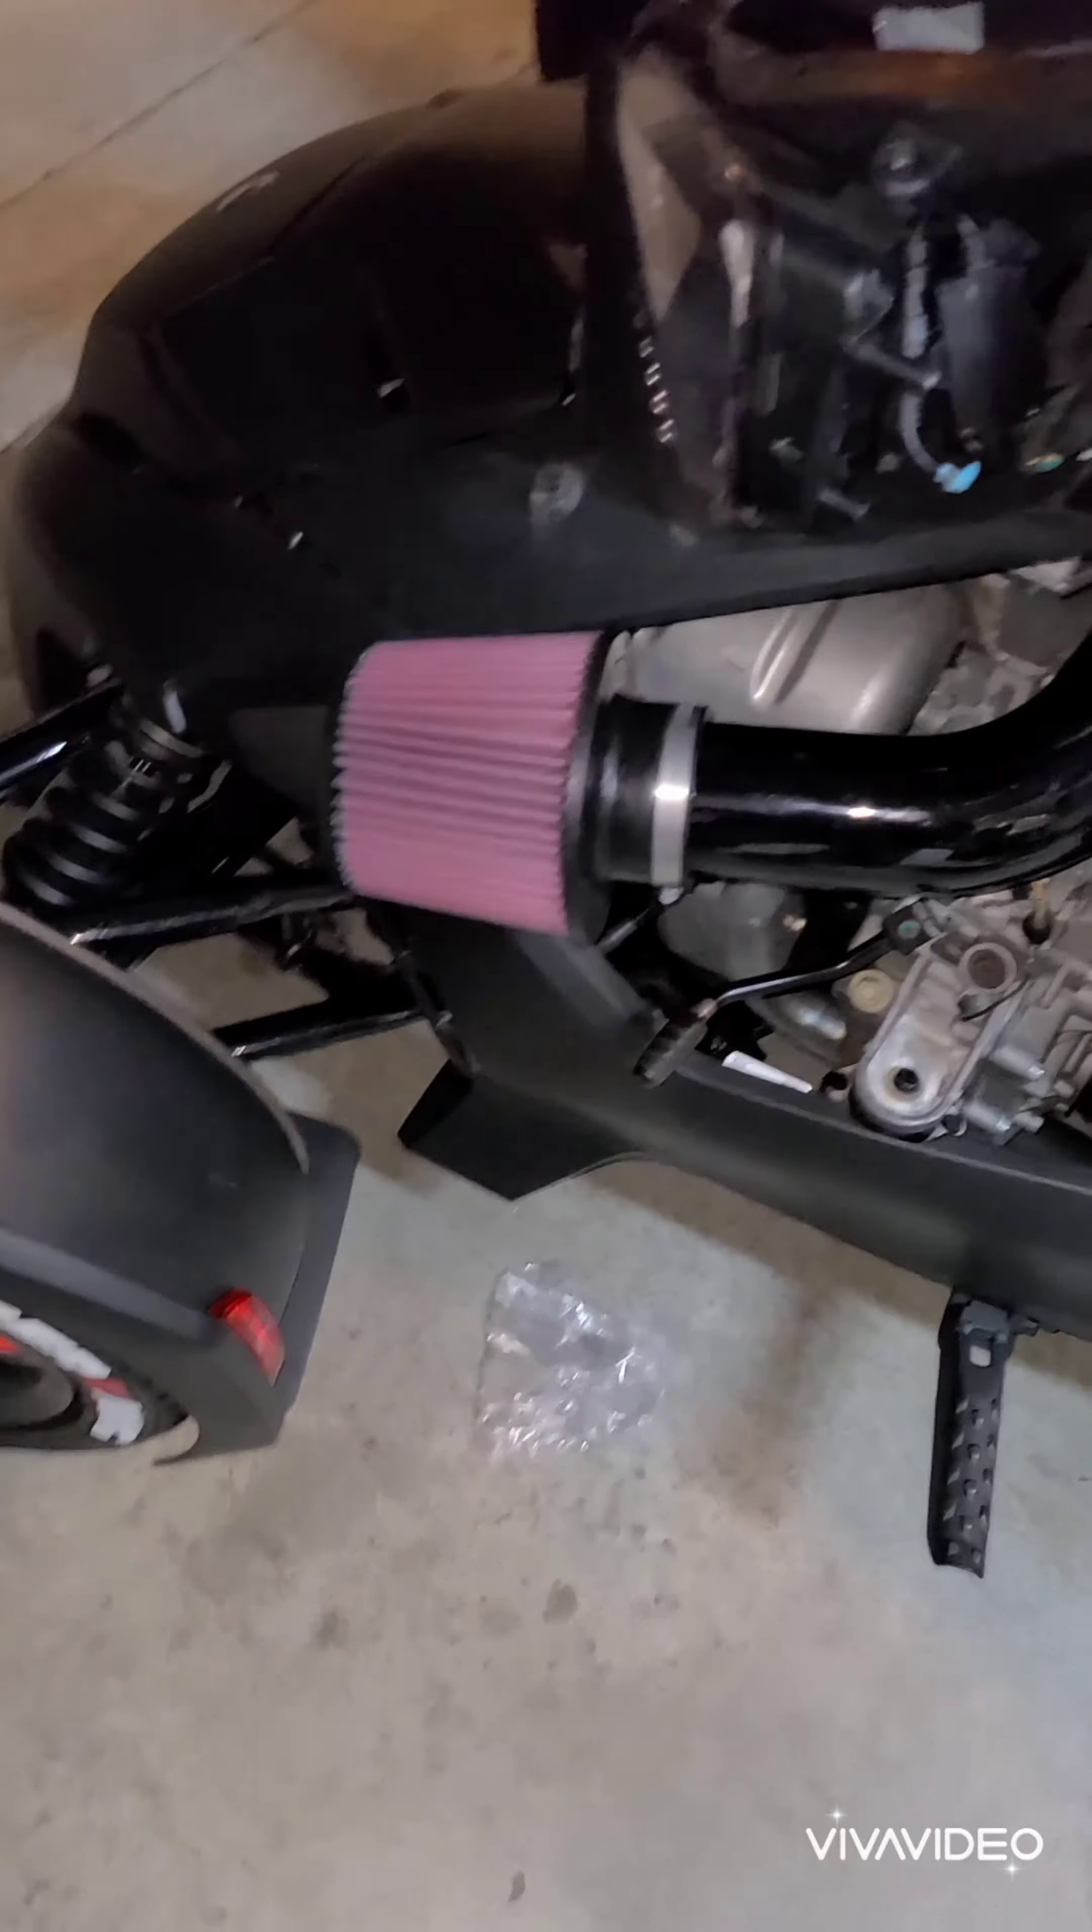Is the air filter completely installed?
Yes.